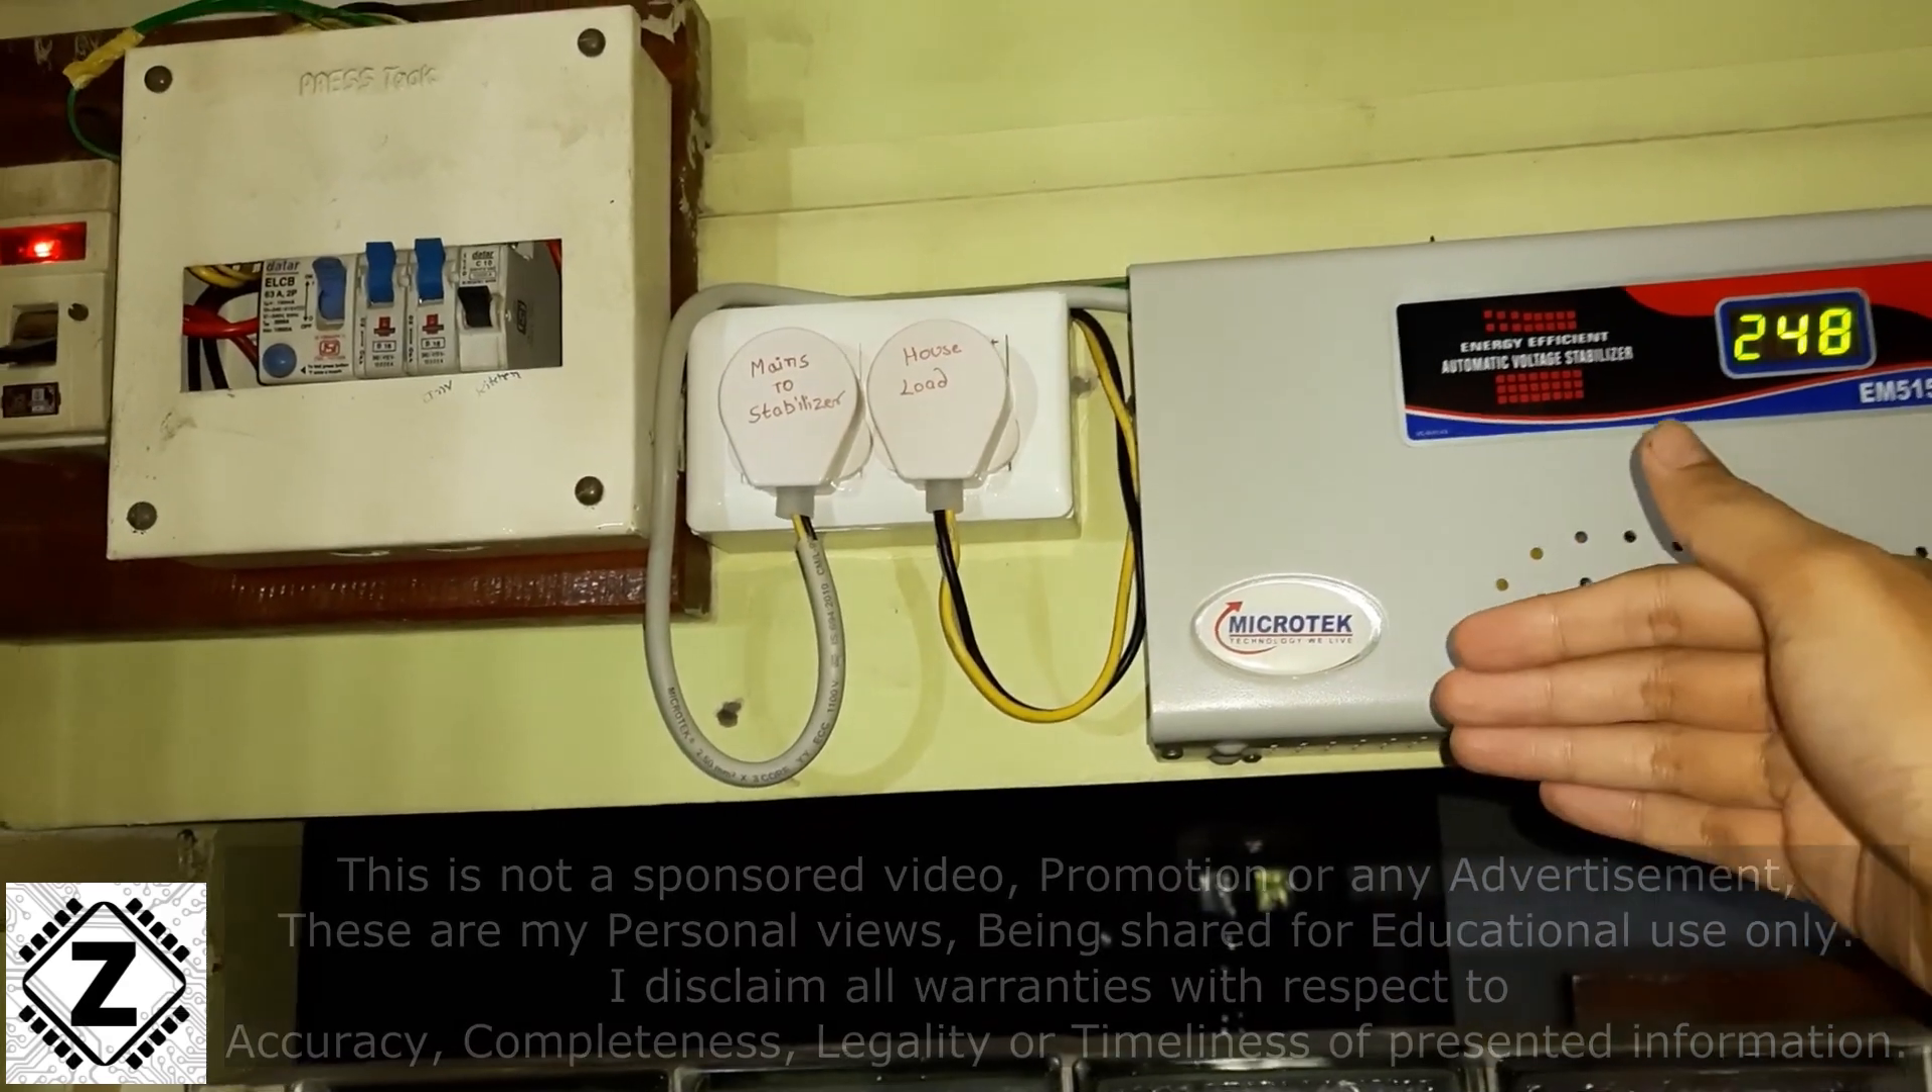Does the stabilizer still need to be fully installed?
No.